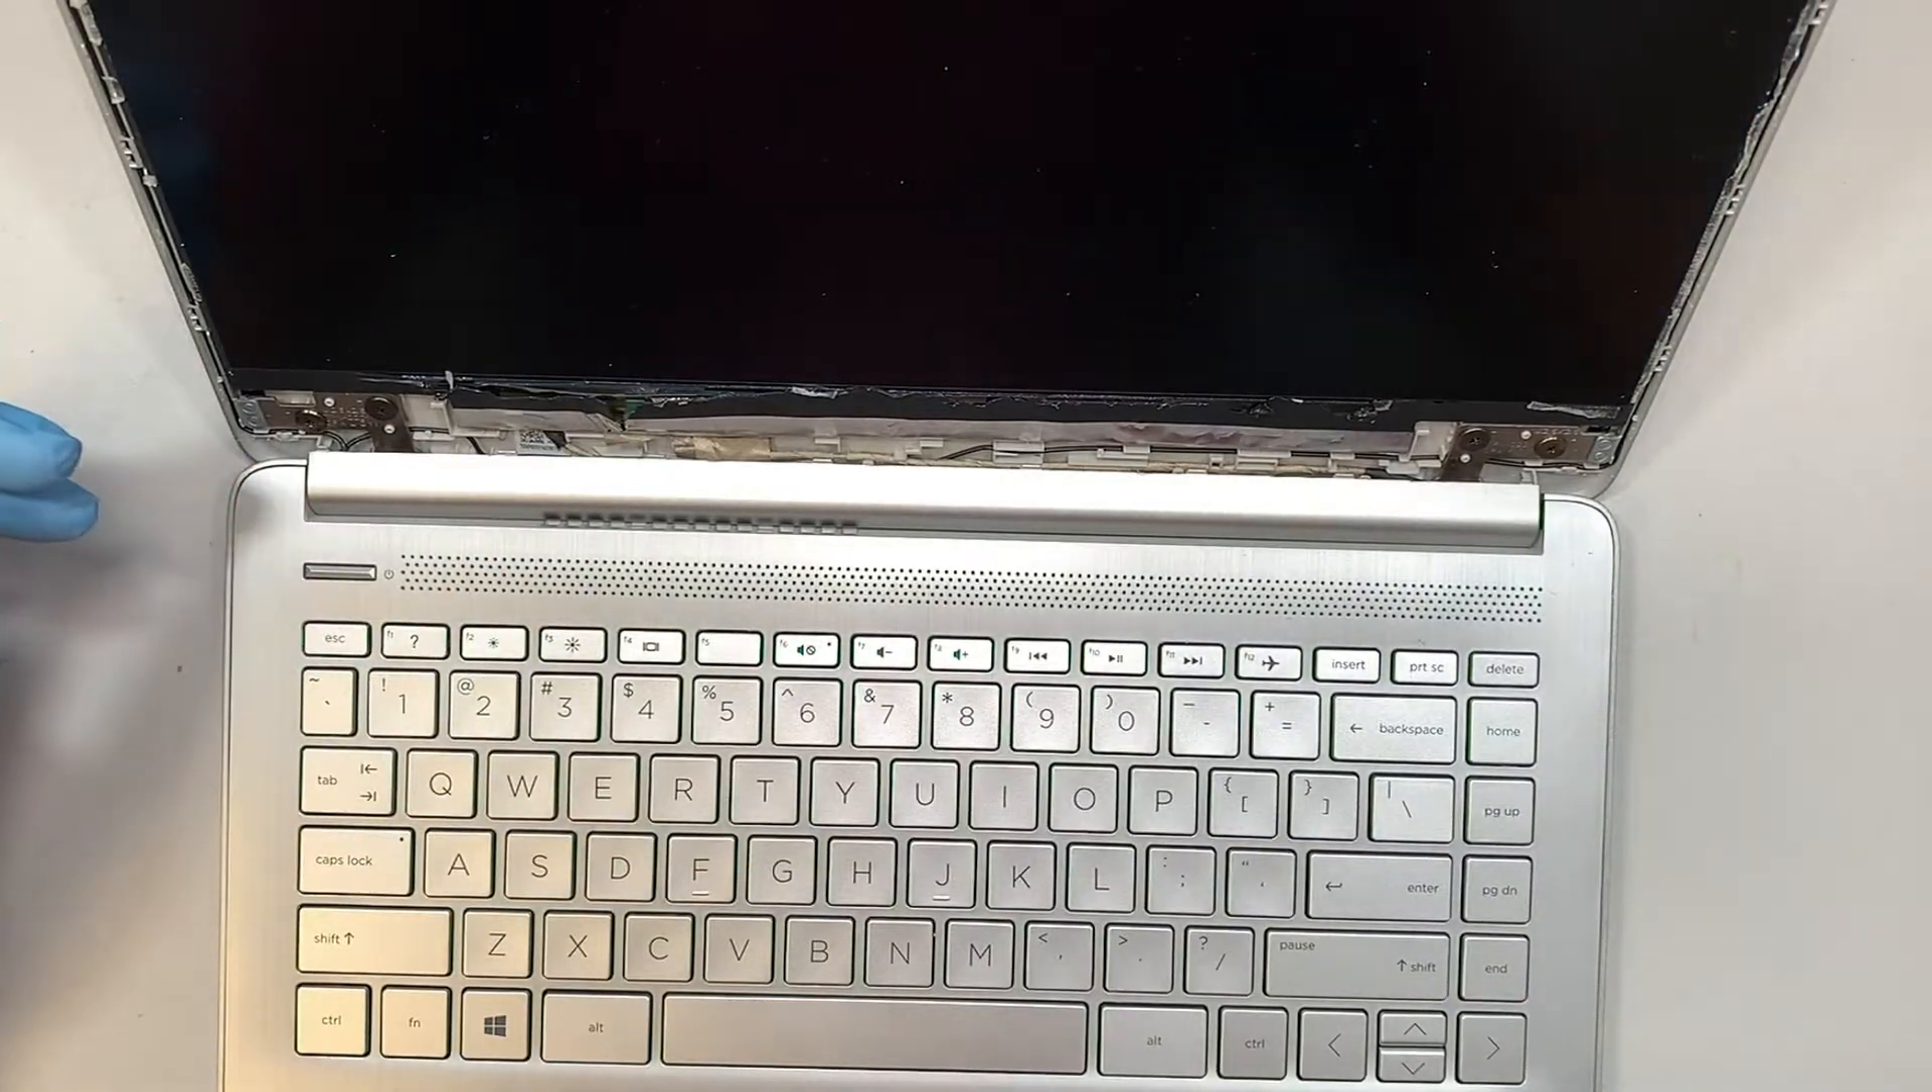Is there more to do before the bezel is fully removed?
No.